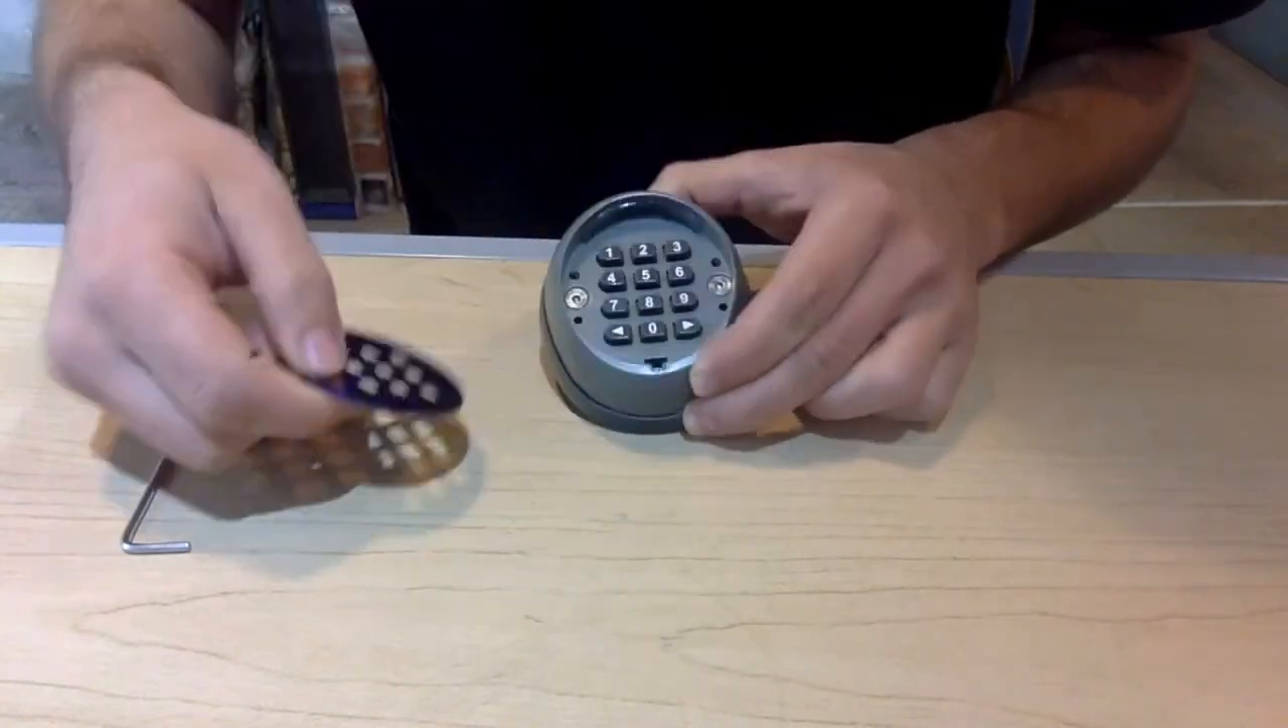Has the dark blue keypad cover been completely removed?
Yes.